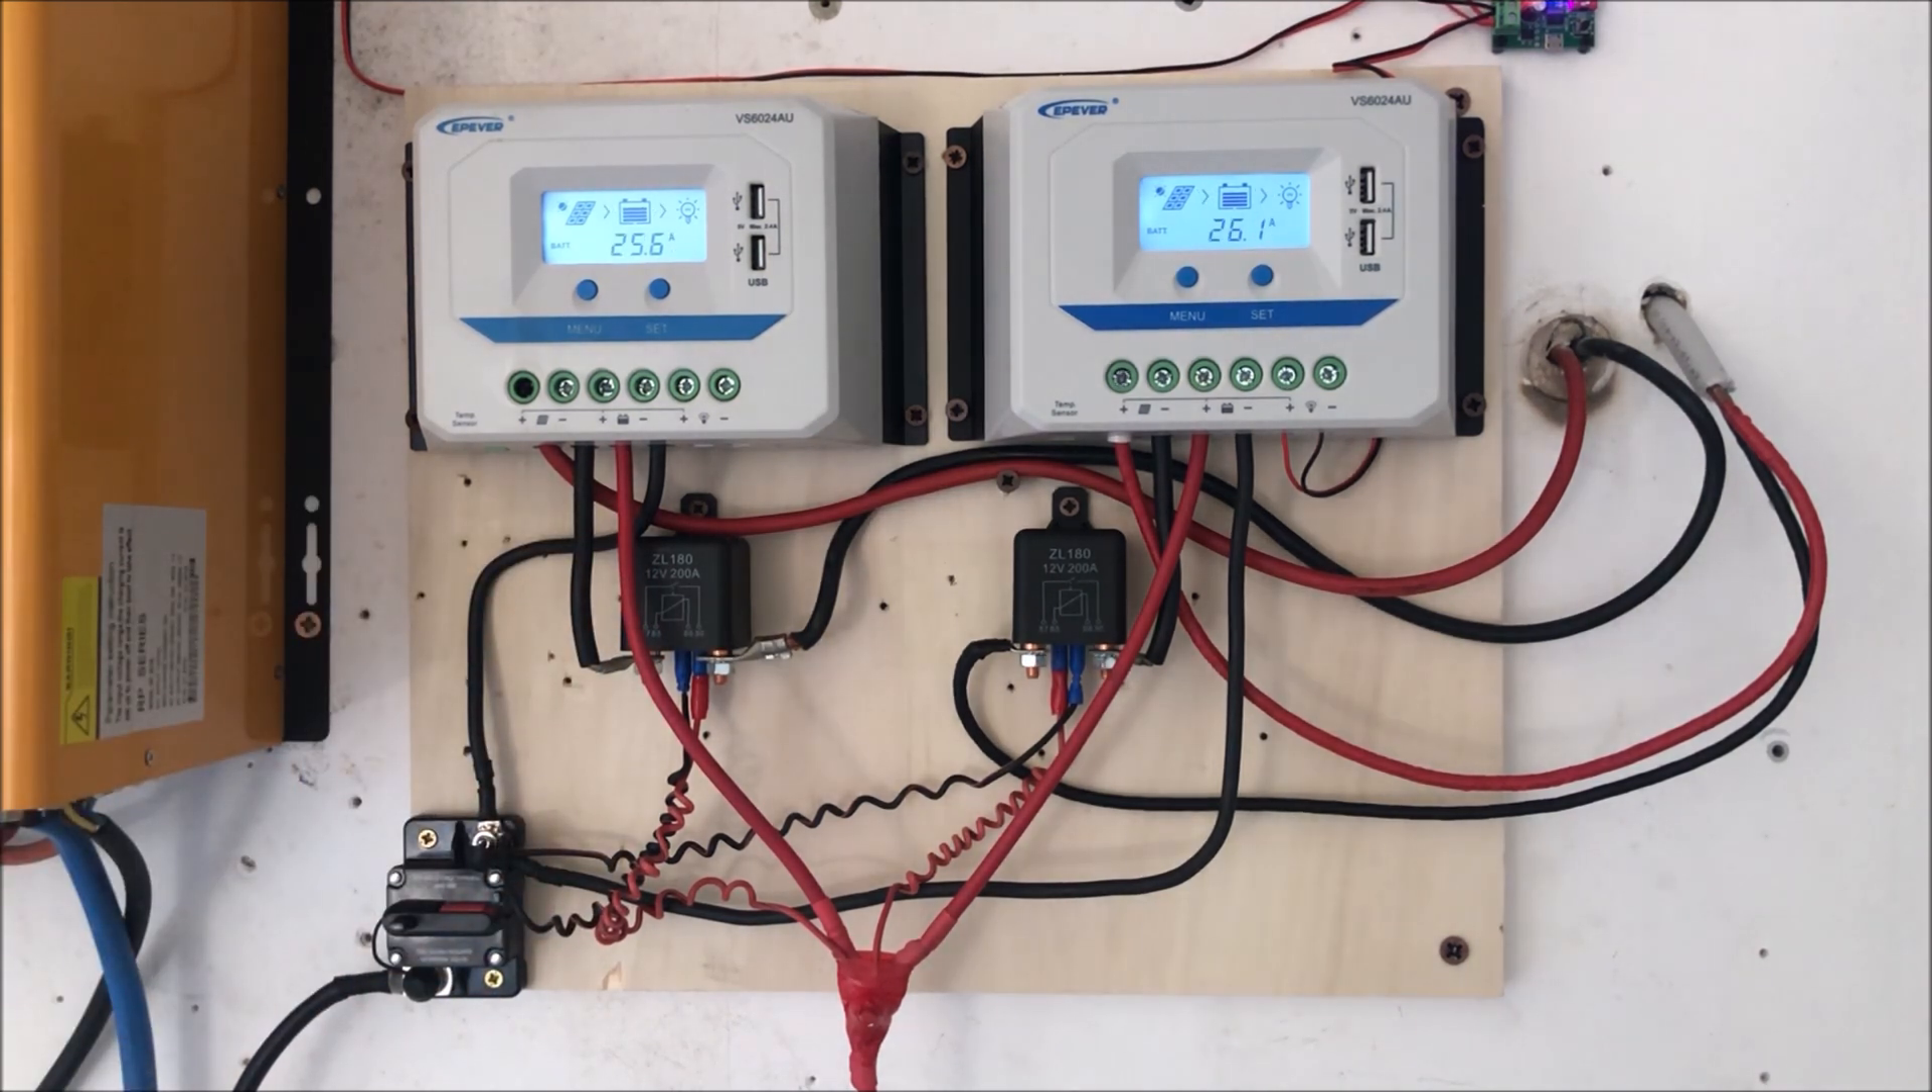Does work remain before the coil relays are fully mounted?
No.